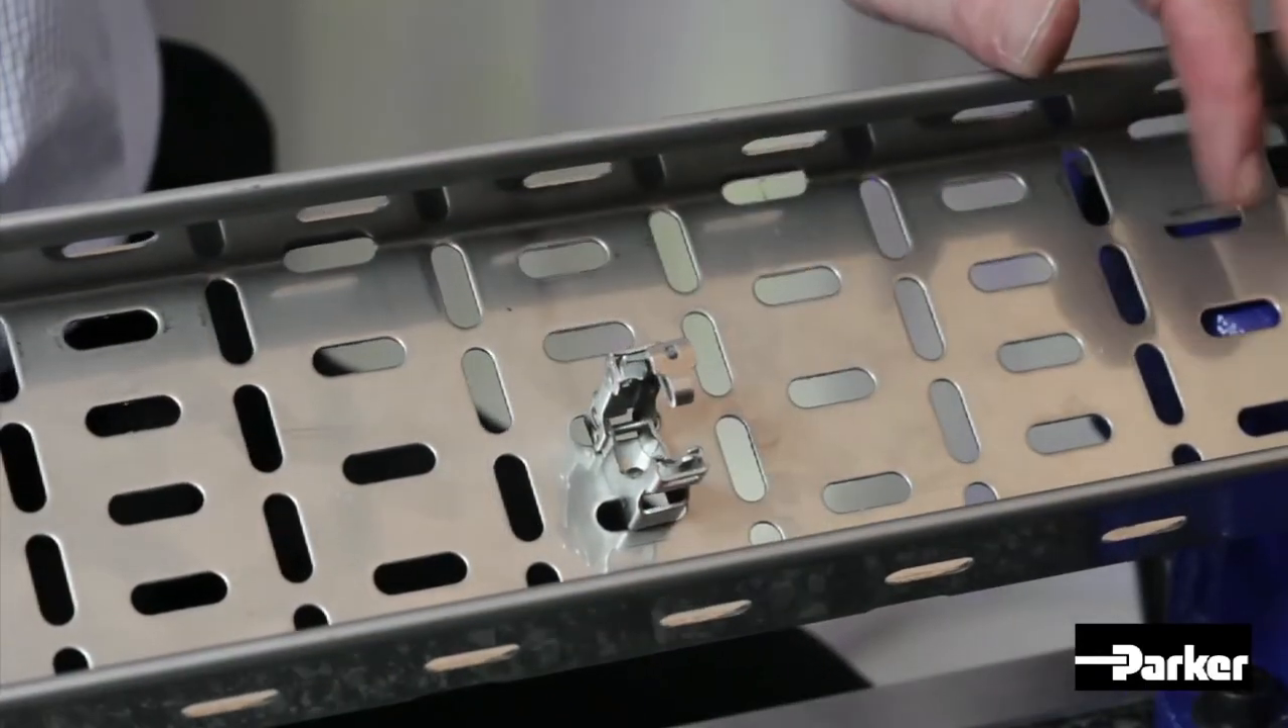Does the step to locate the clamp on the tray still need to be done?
No.